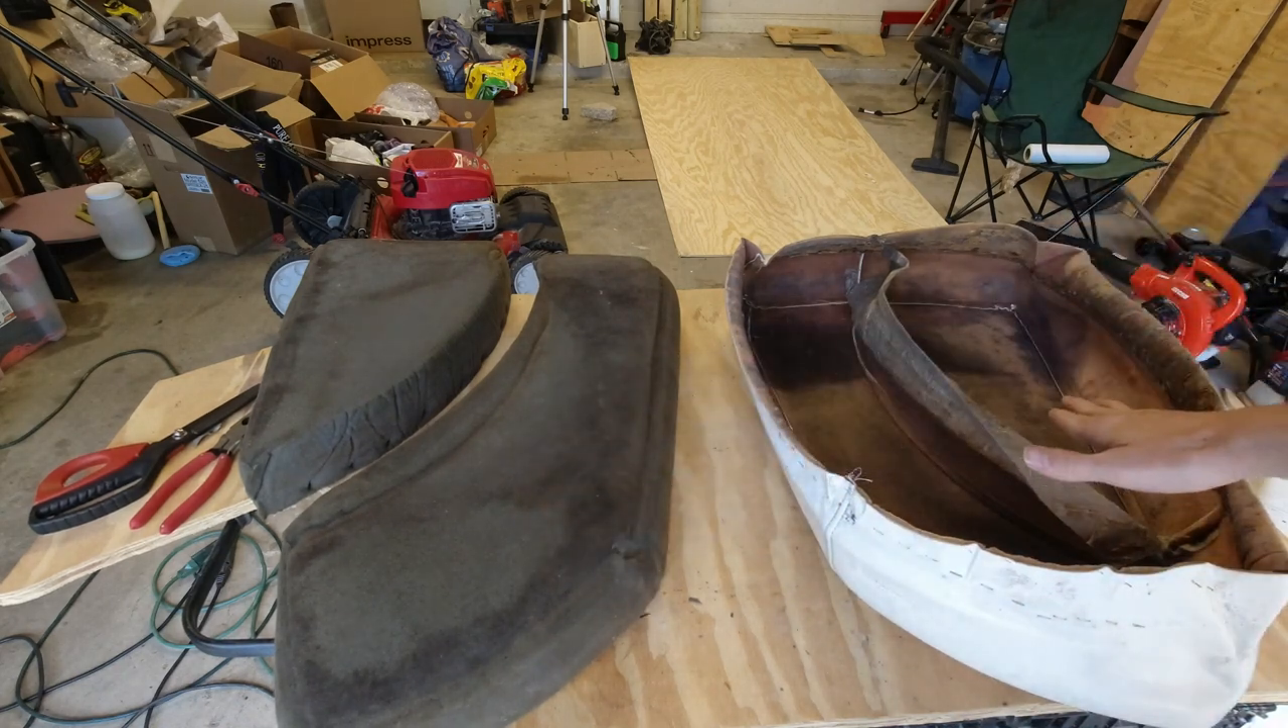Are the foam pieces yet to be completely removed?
No.